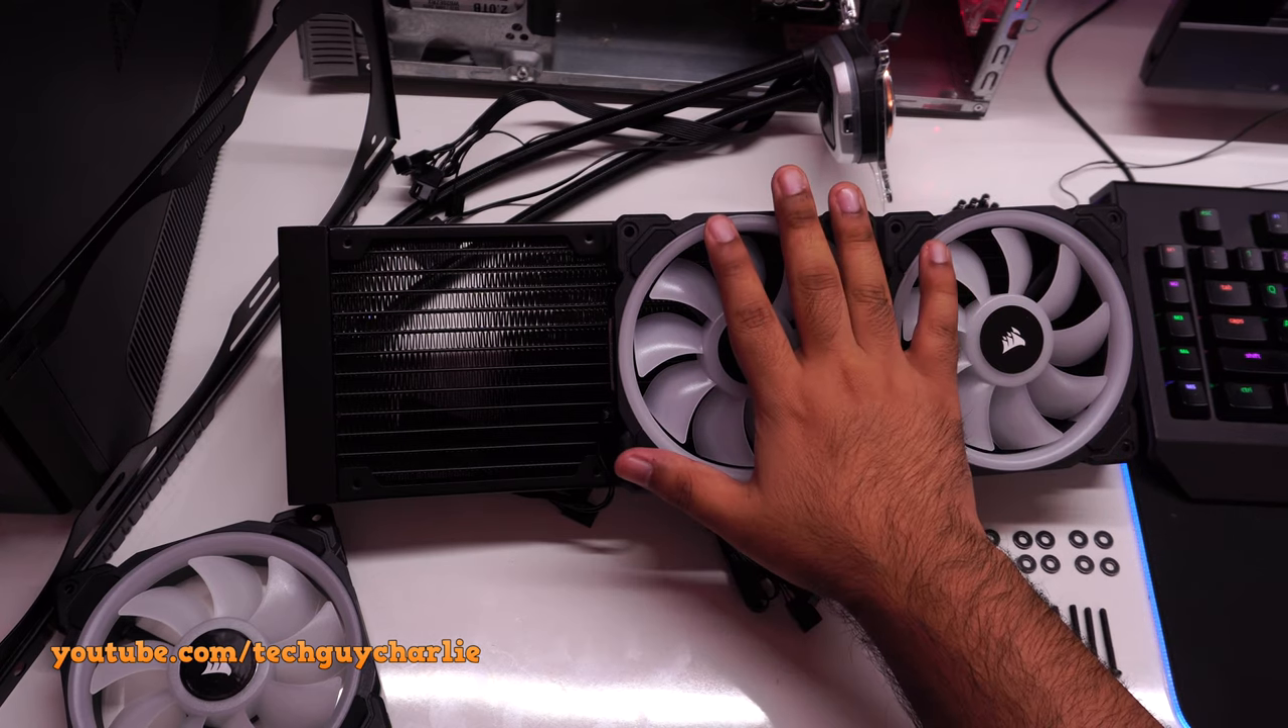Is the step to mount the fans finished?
No.